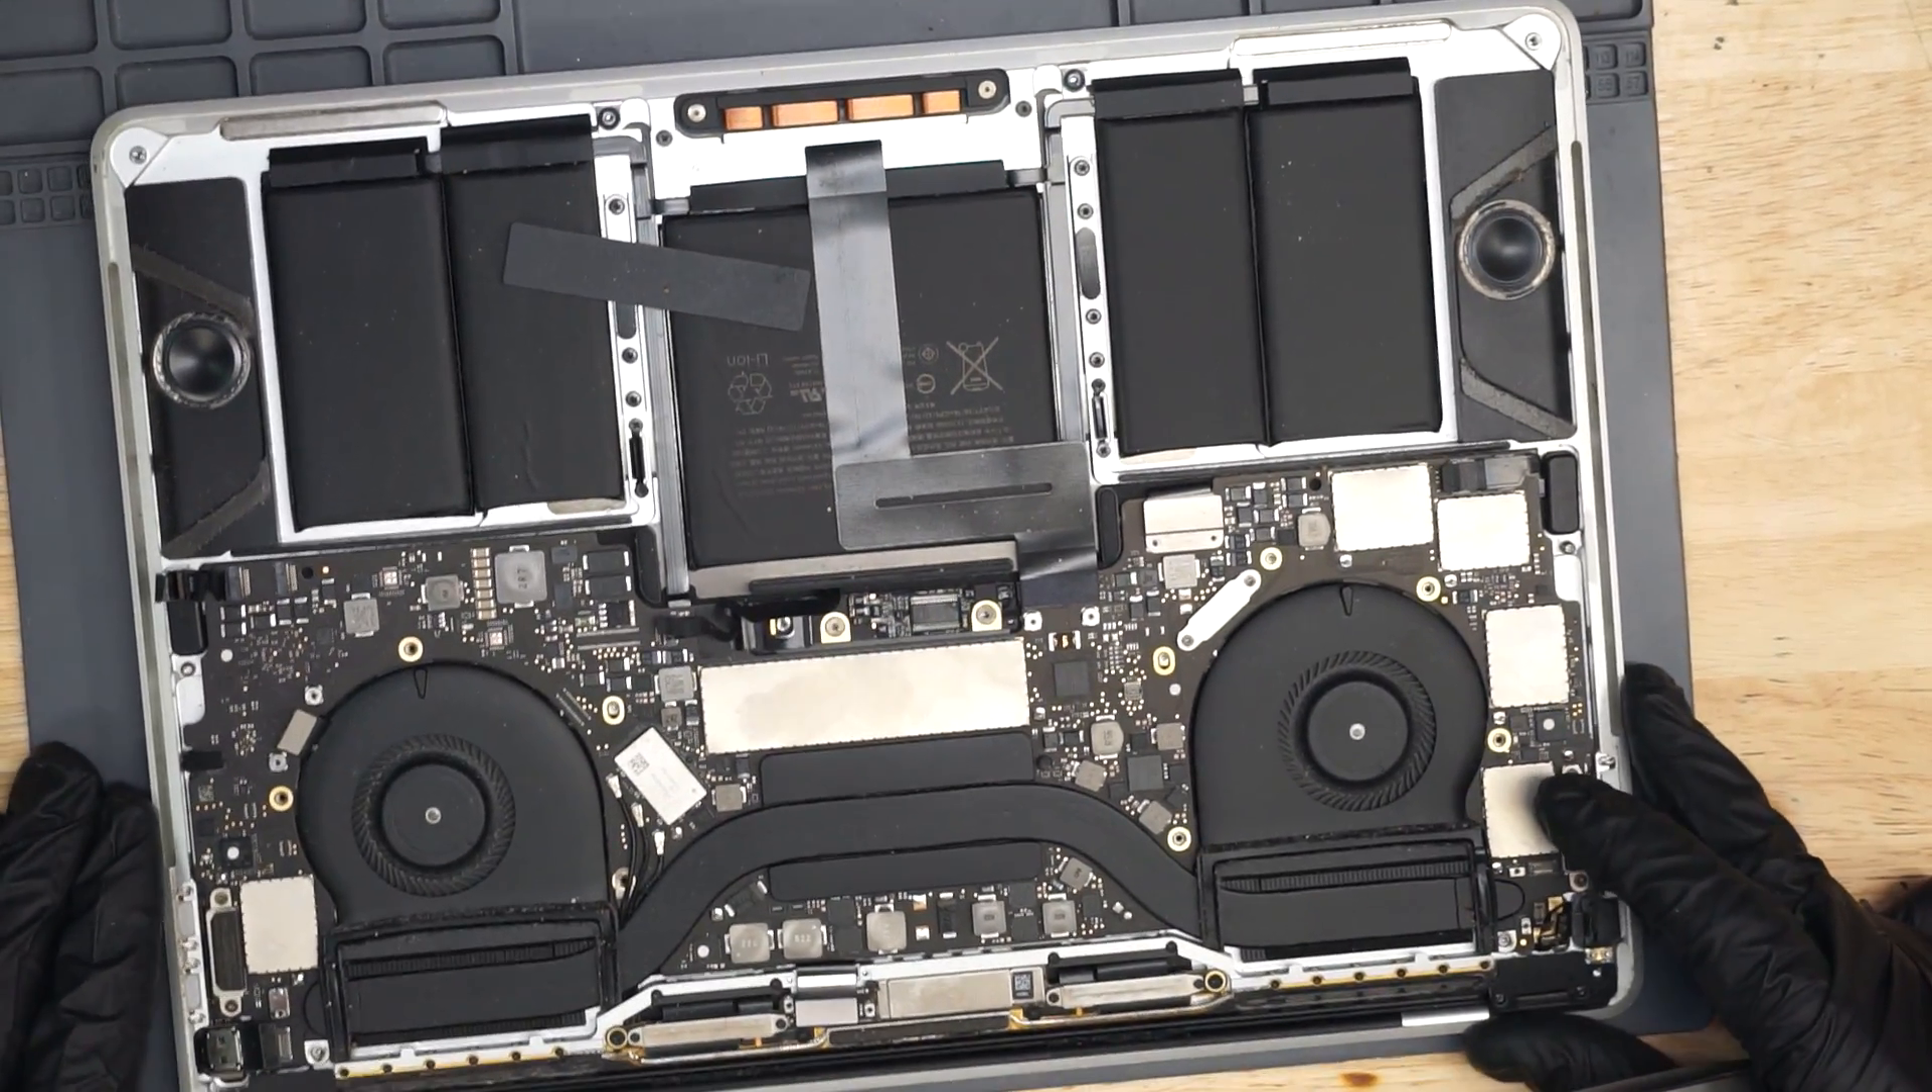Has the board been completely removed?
No.